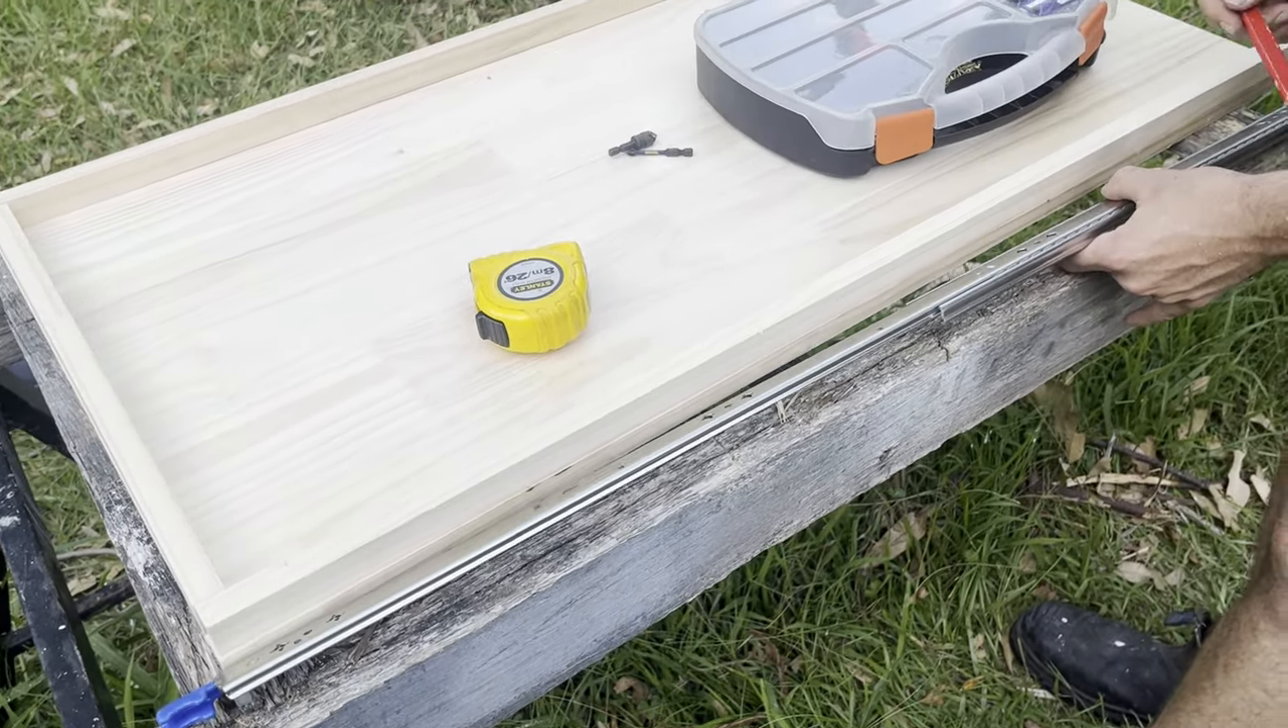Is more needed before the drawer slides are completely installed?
Yes.